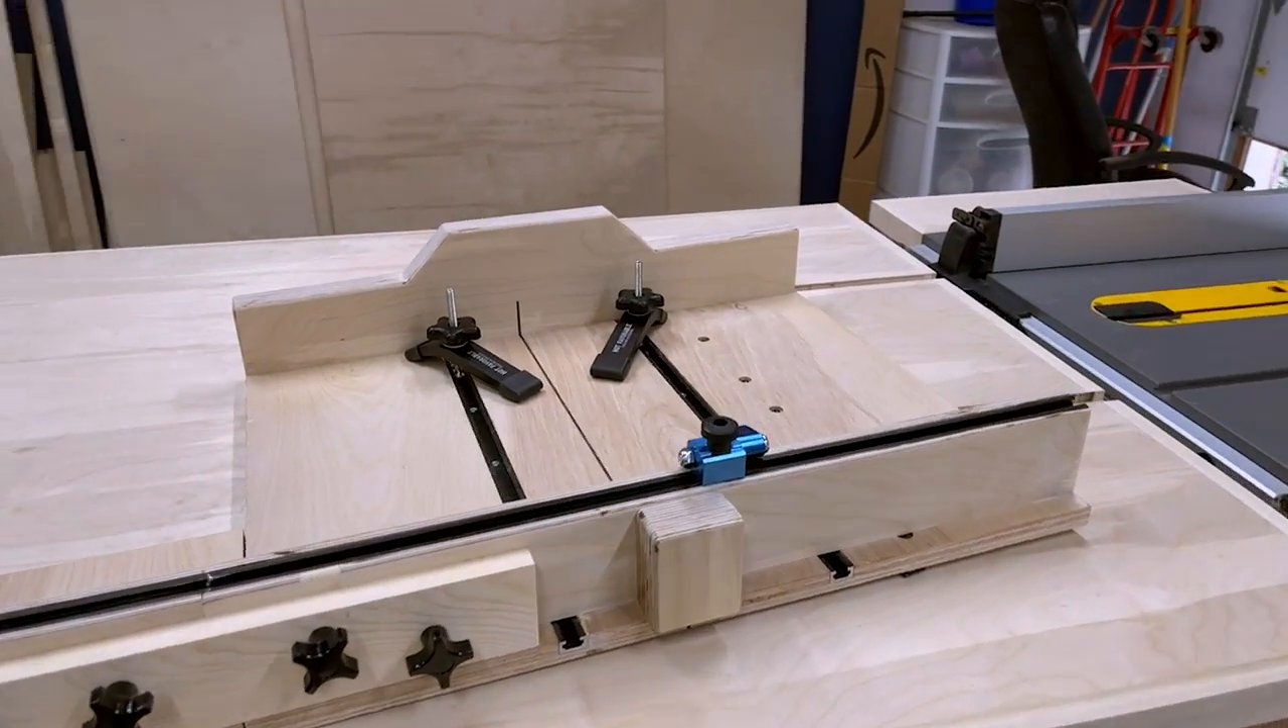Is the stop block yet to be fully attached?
No.